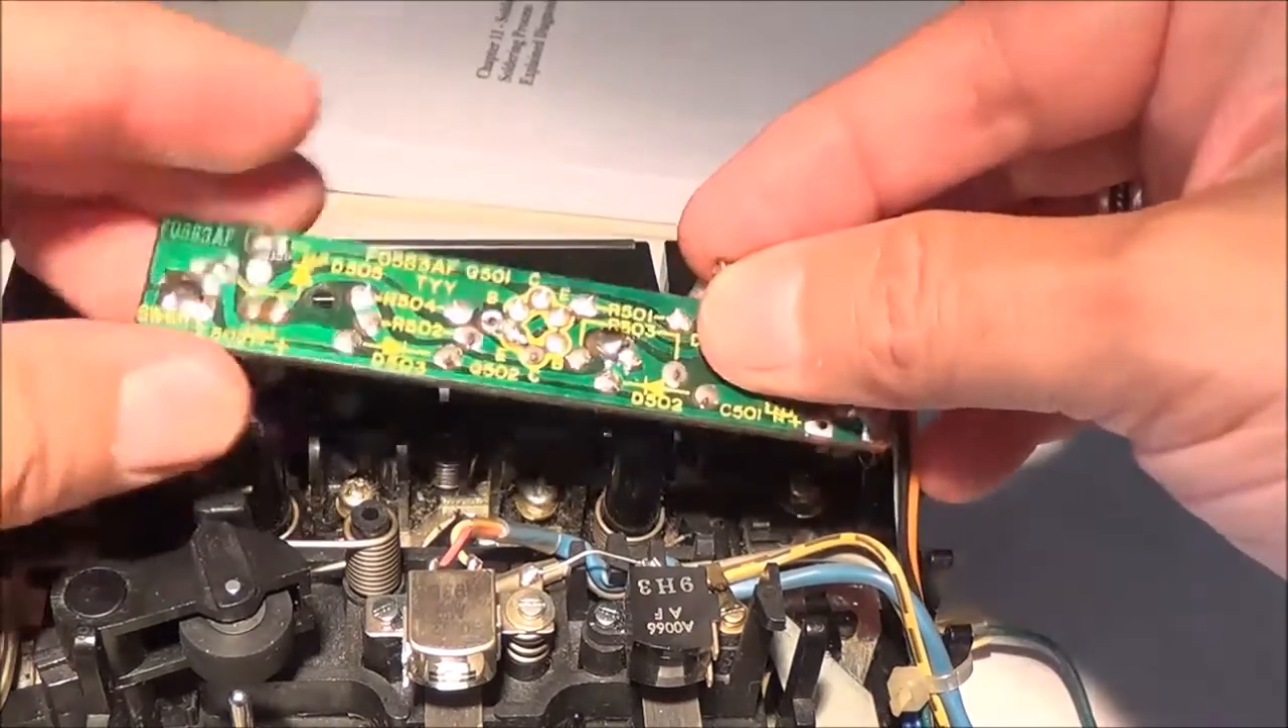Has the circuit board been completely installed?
No.